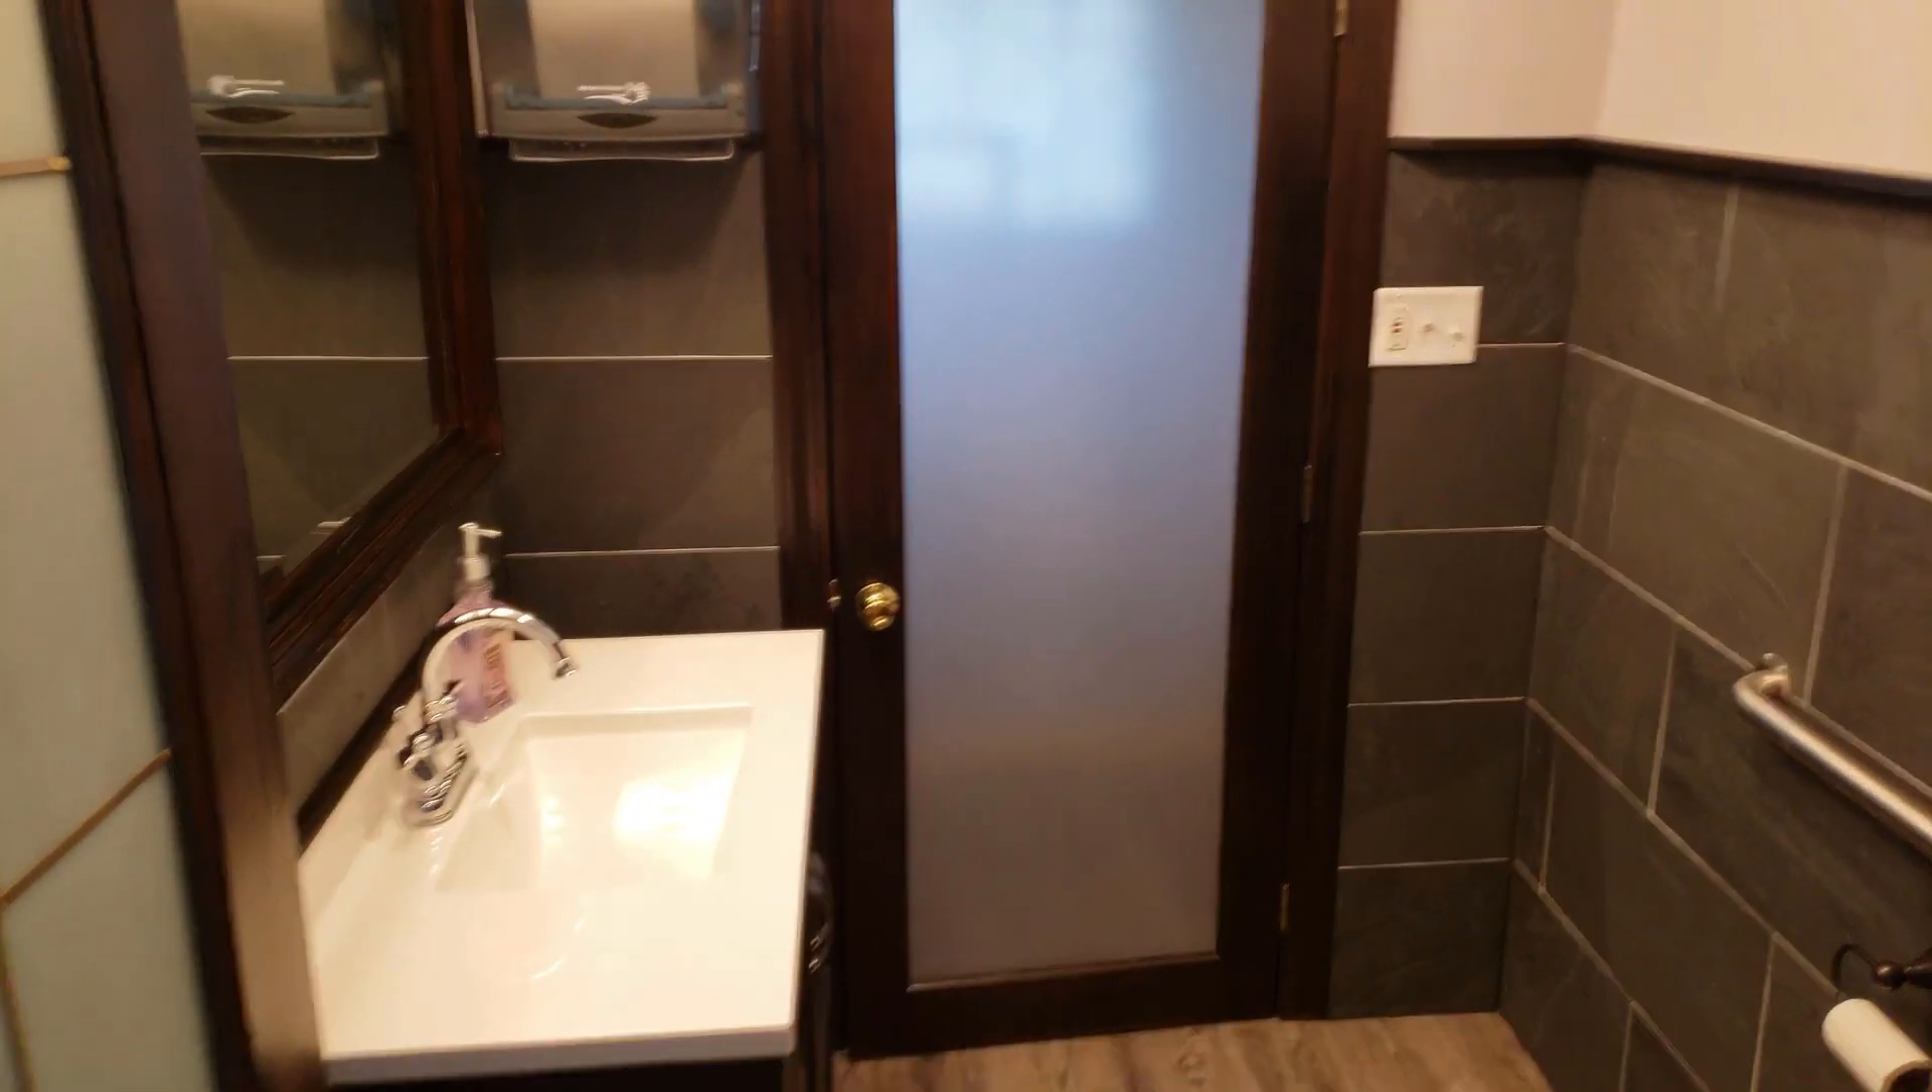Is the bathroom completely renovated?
Yes.